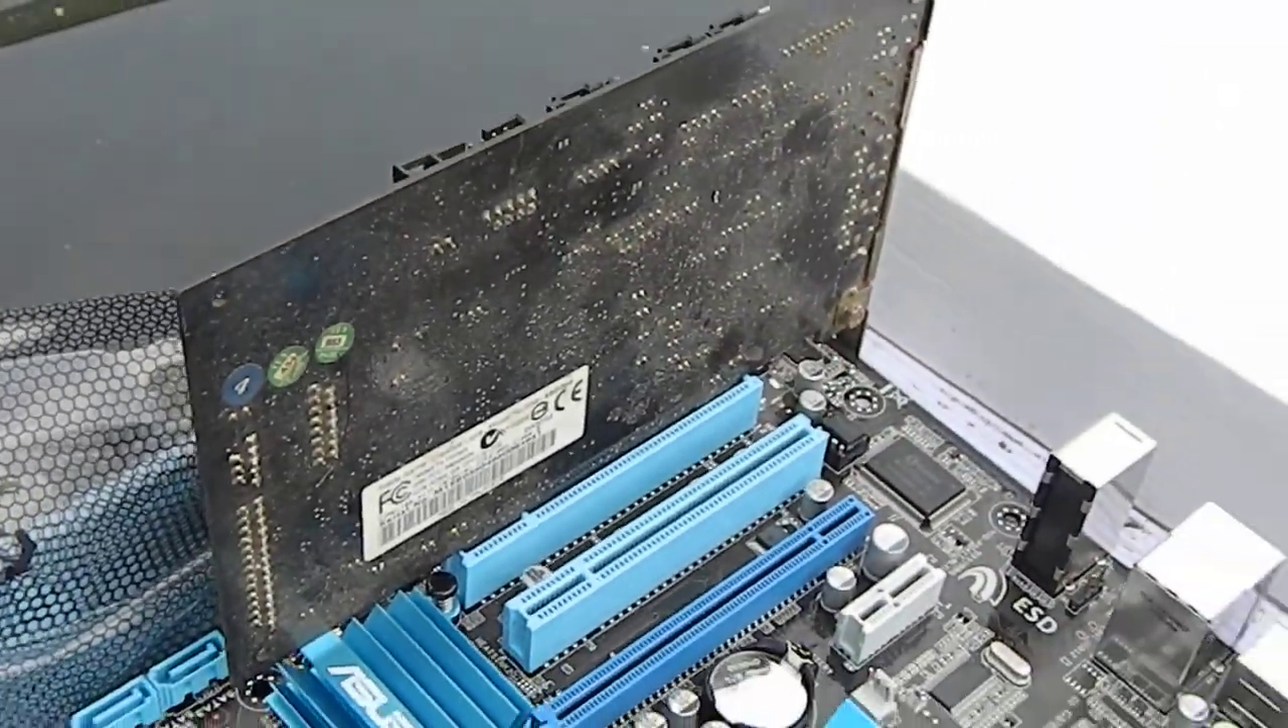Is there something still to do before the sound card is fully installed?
No.